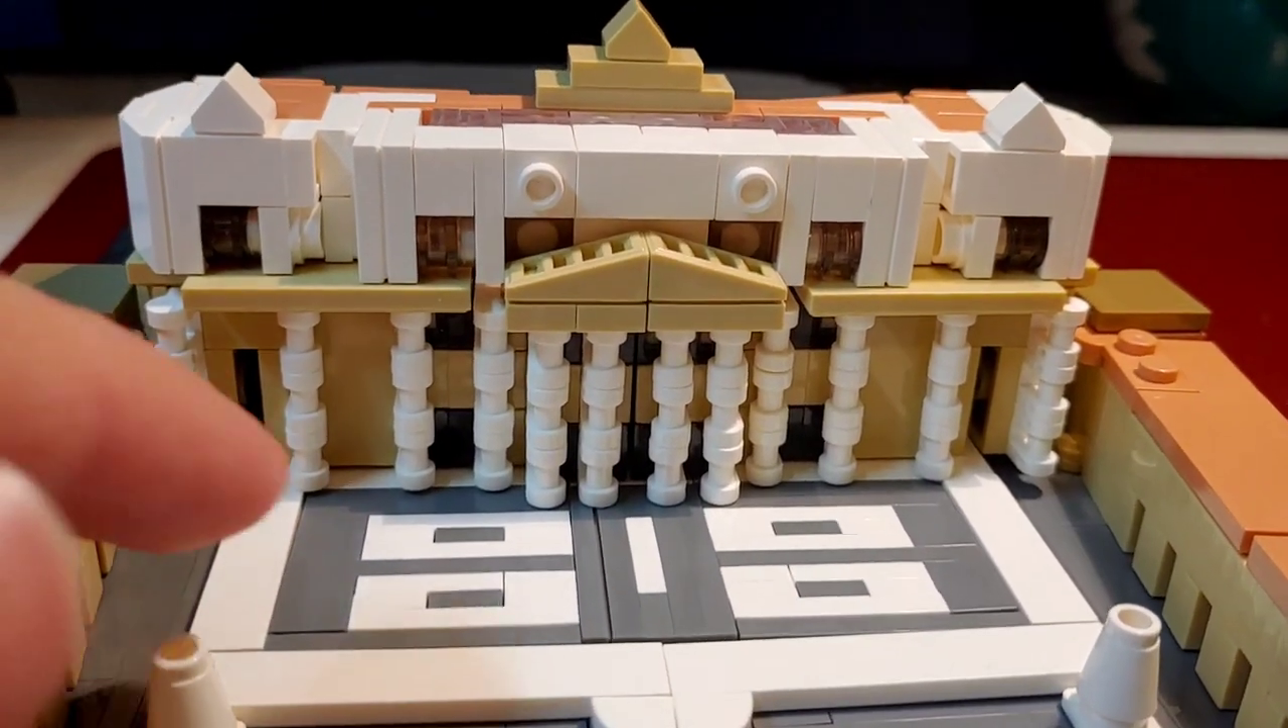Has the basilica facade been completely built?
Yes.